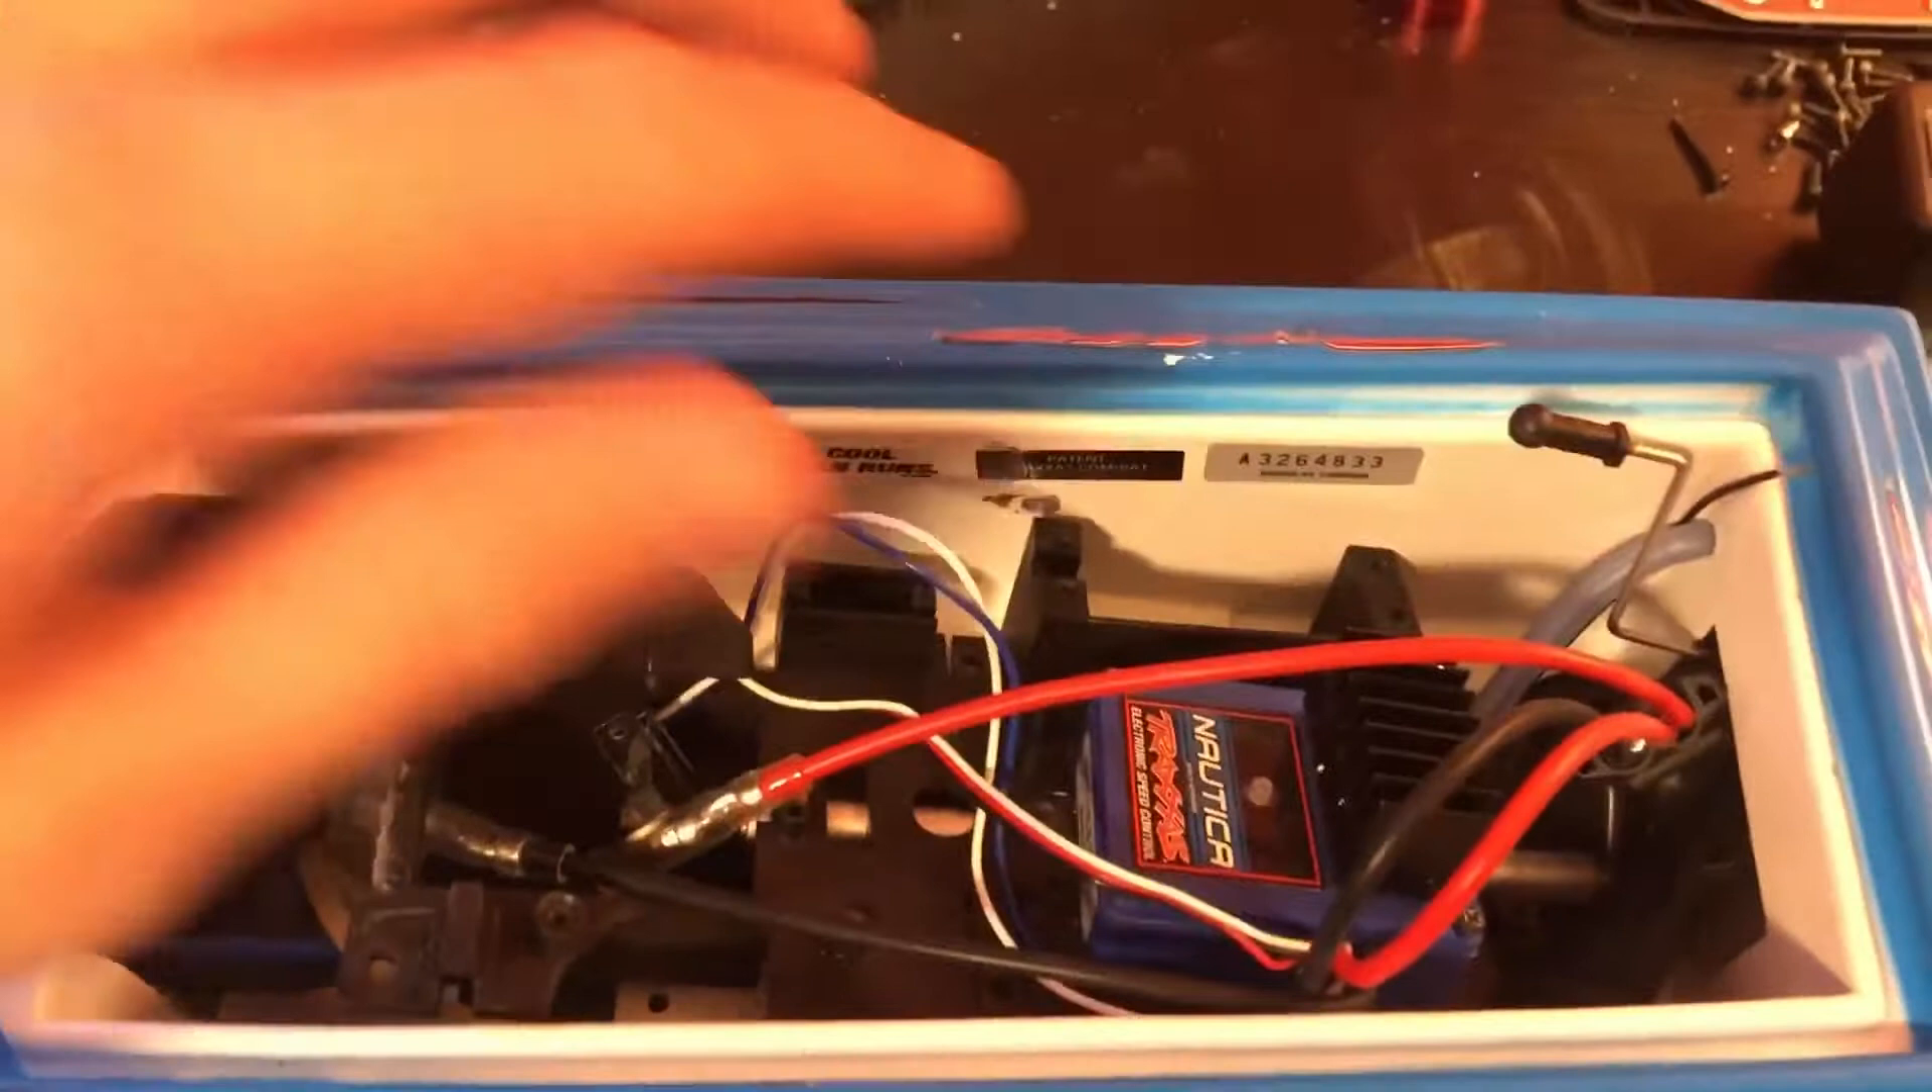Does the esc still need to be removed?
Yes.